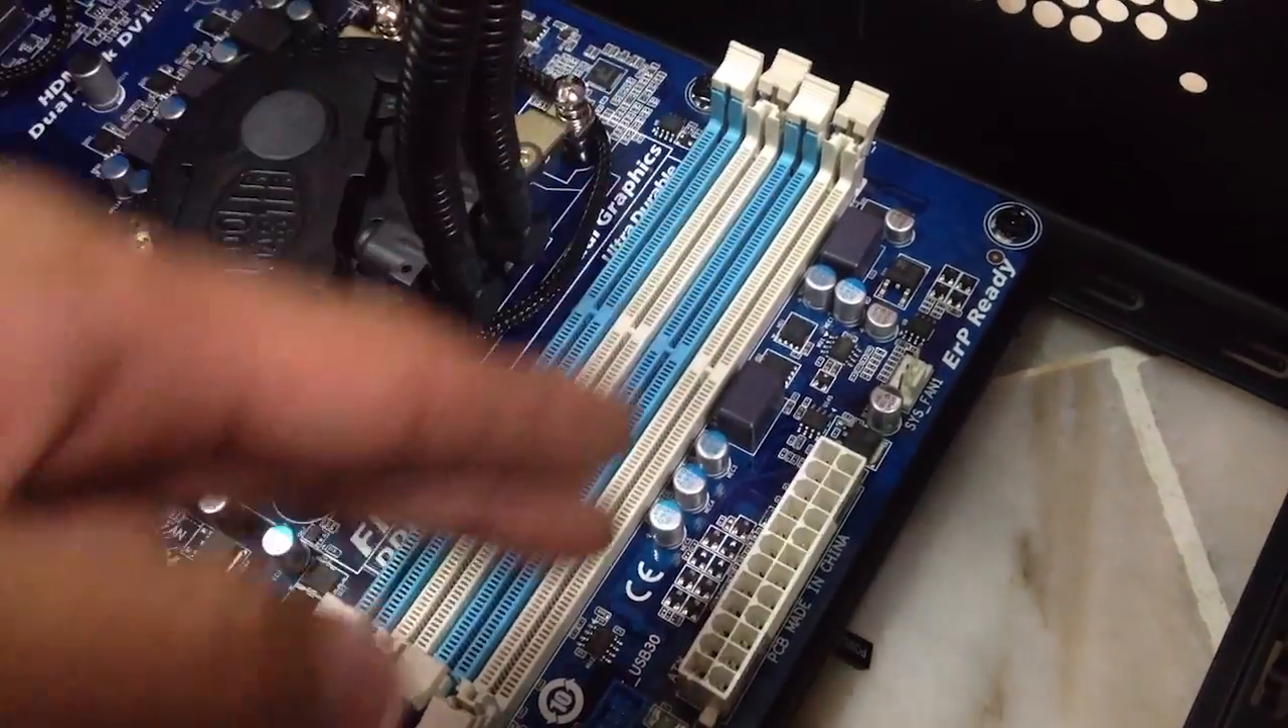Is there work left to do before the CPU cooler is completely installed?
No.